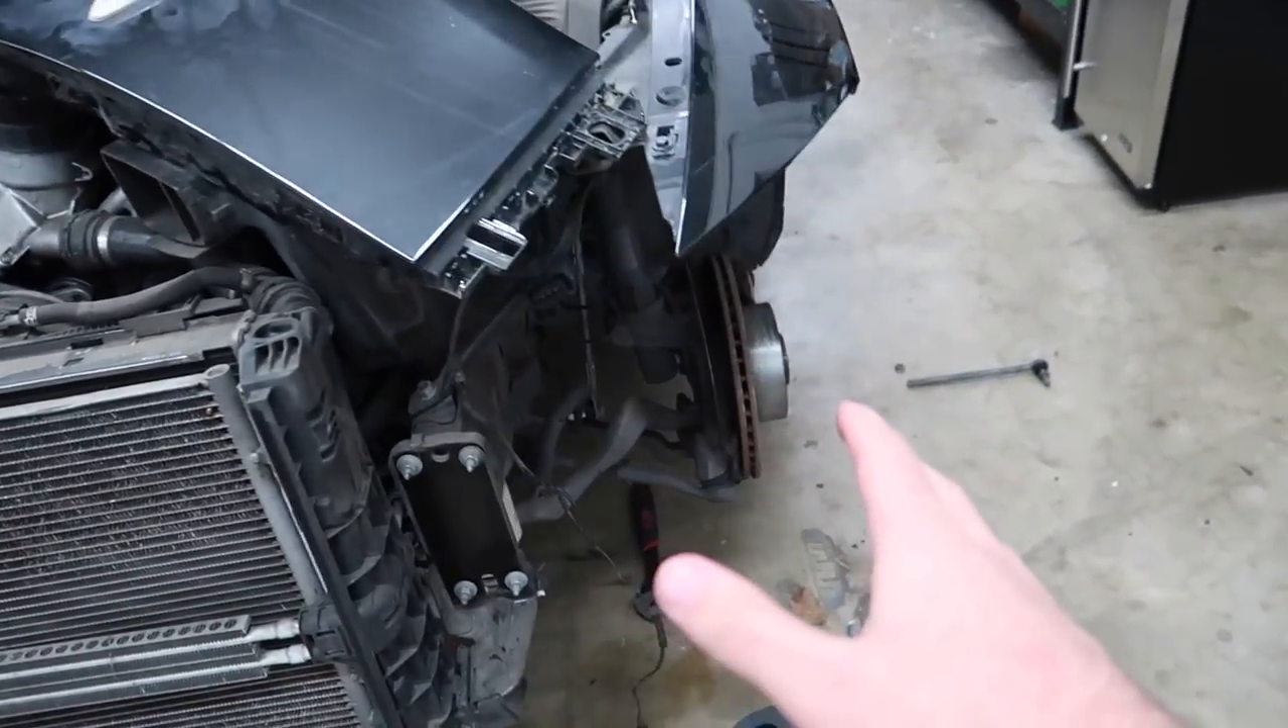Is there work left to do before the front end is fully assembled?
Yes.